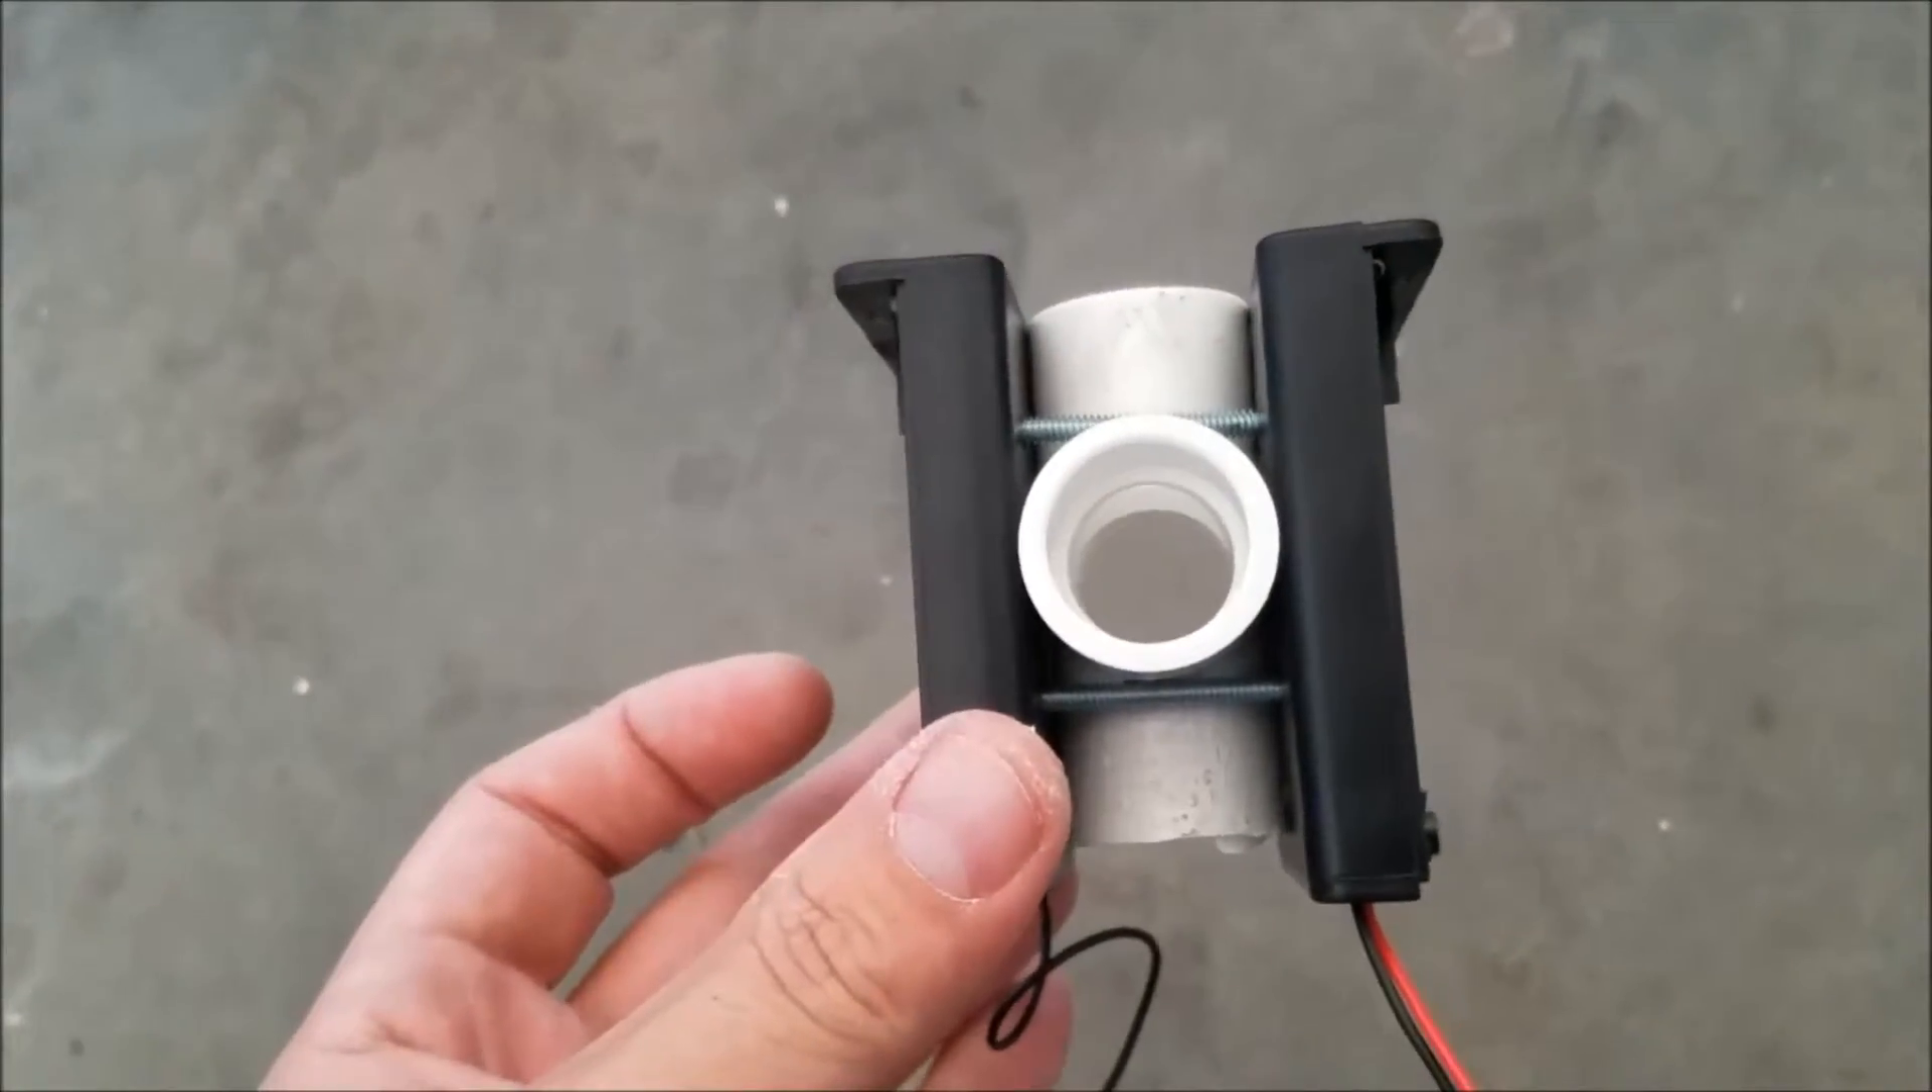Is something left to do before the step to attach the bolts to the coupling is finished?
No.